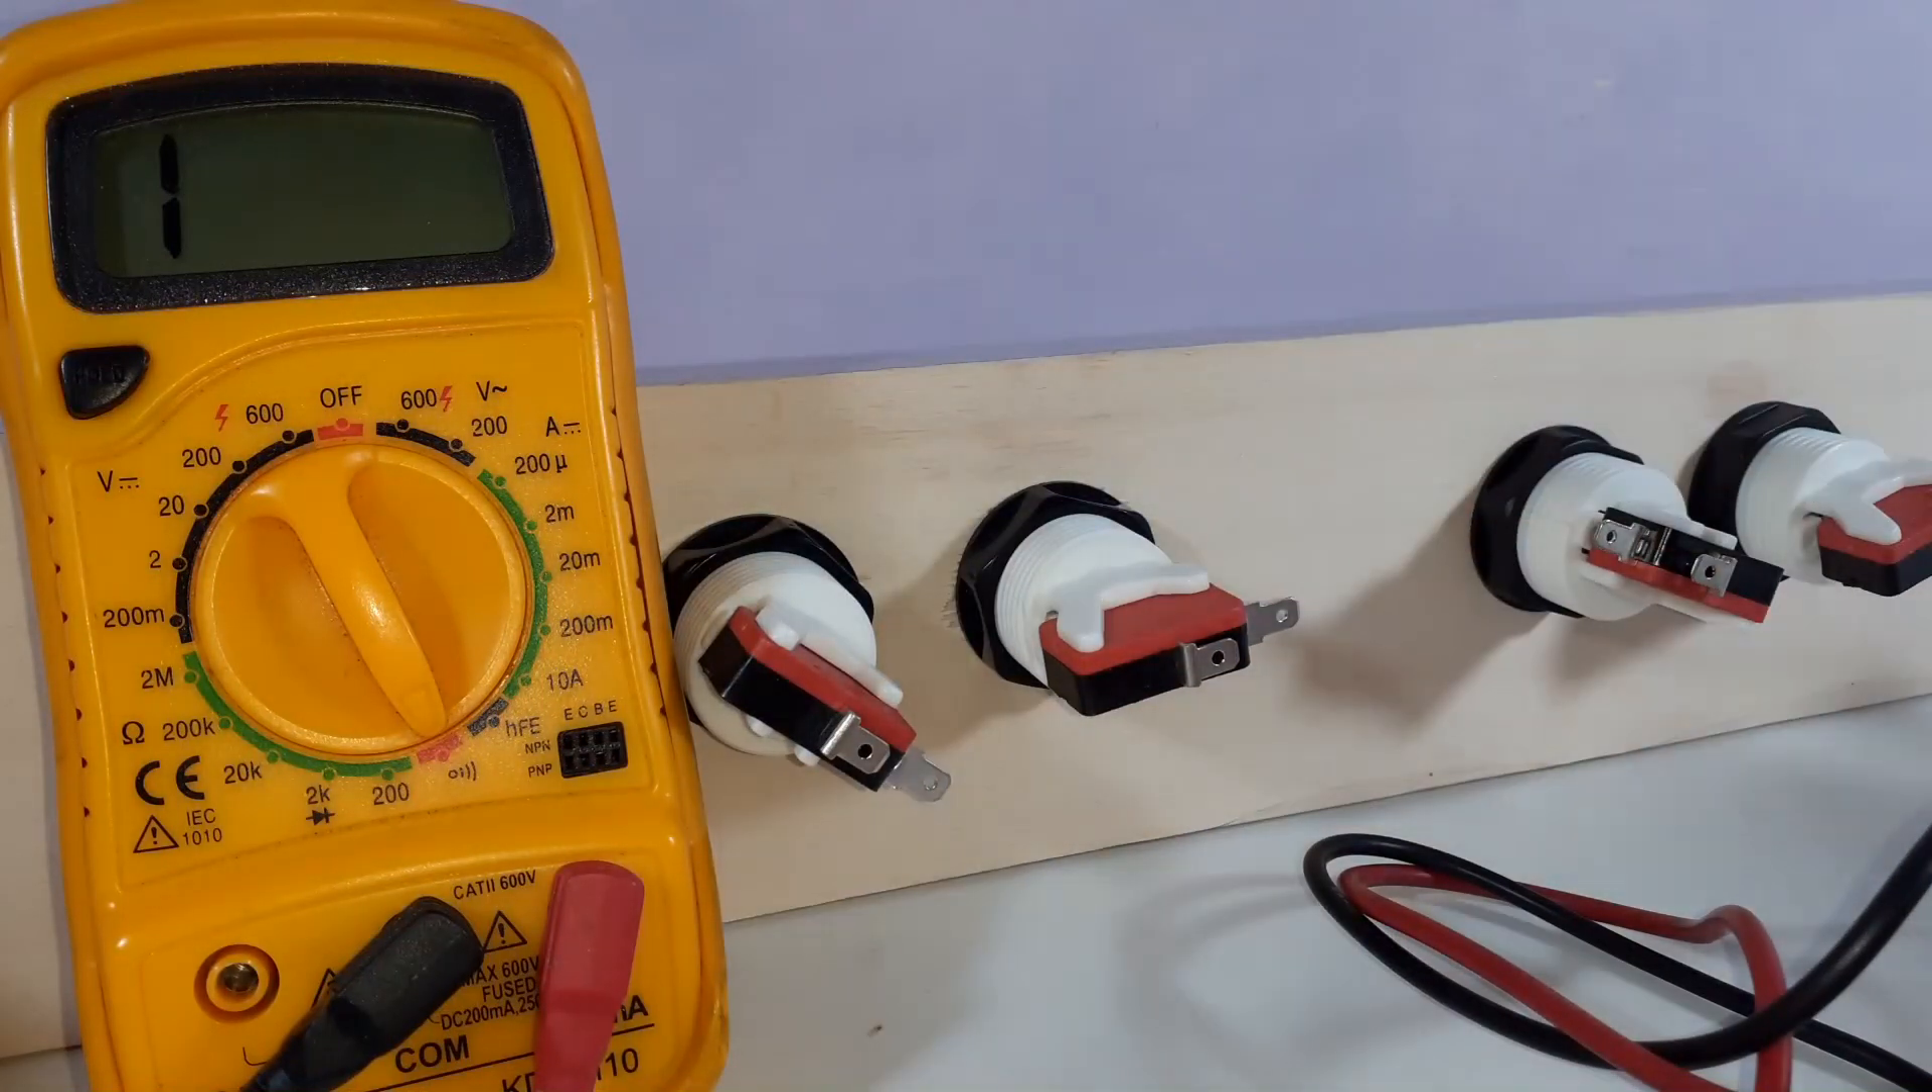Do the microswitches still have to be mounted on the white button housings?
No.